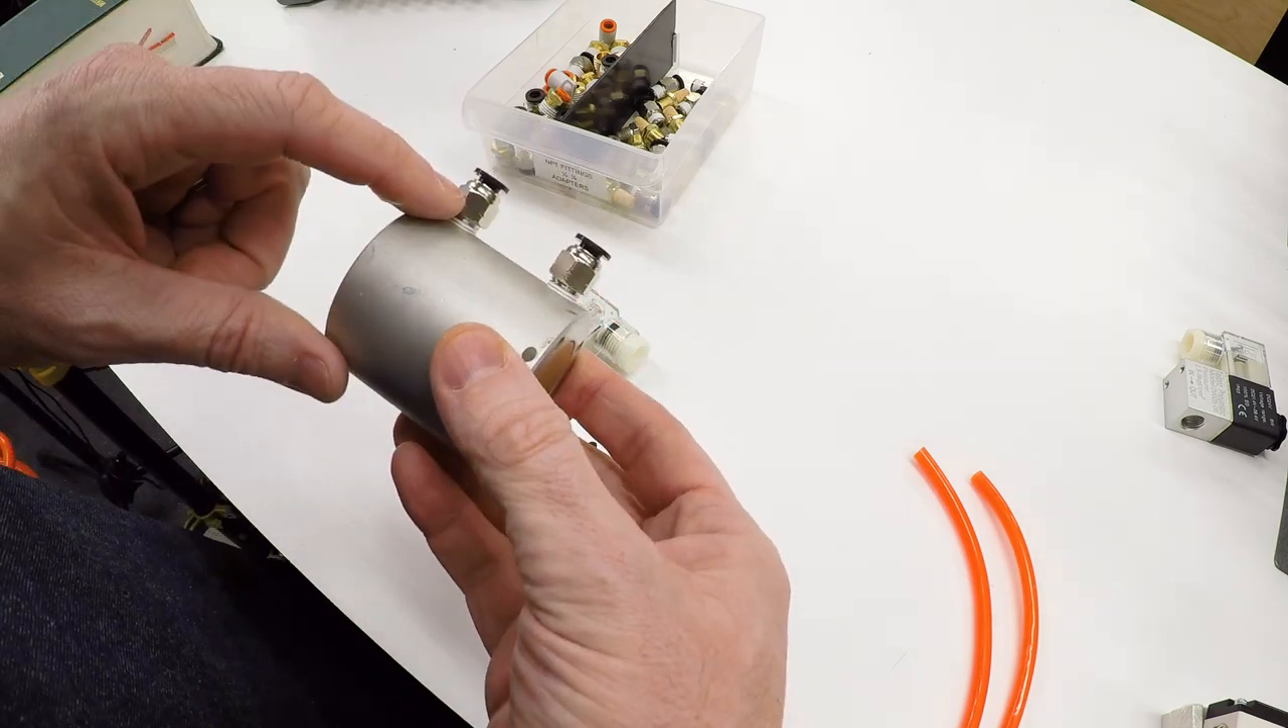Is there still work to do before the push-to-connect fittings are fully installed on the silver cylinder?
No.